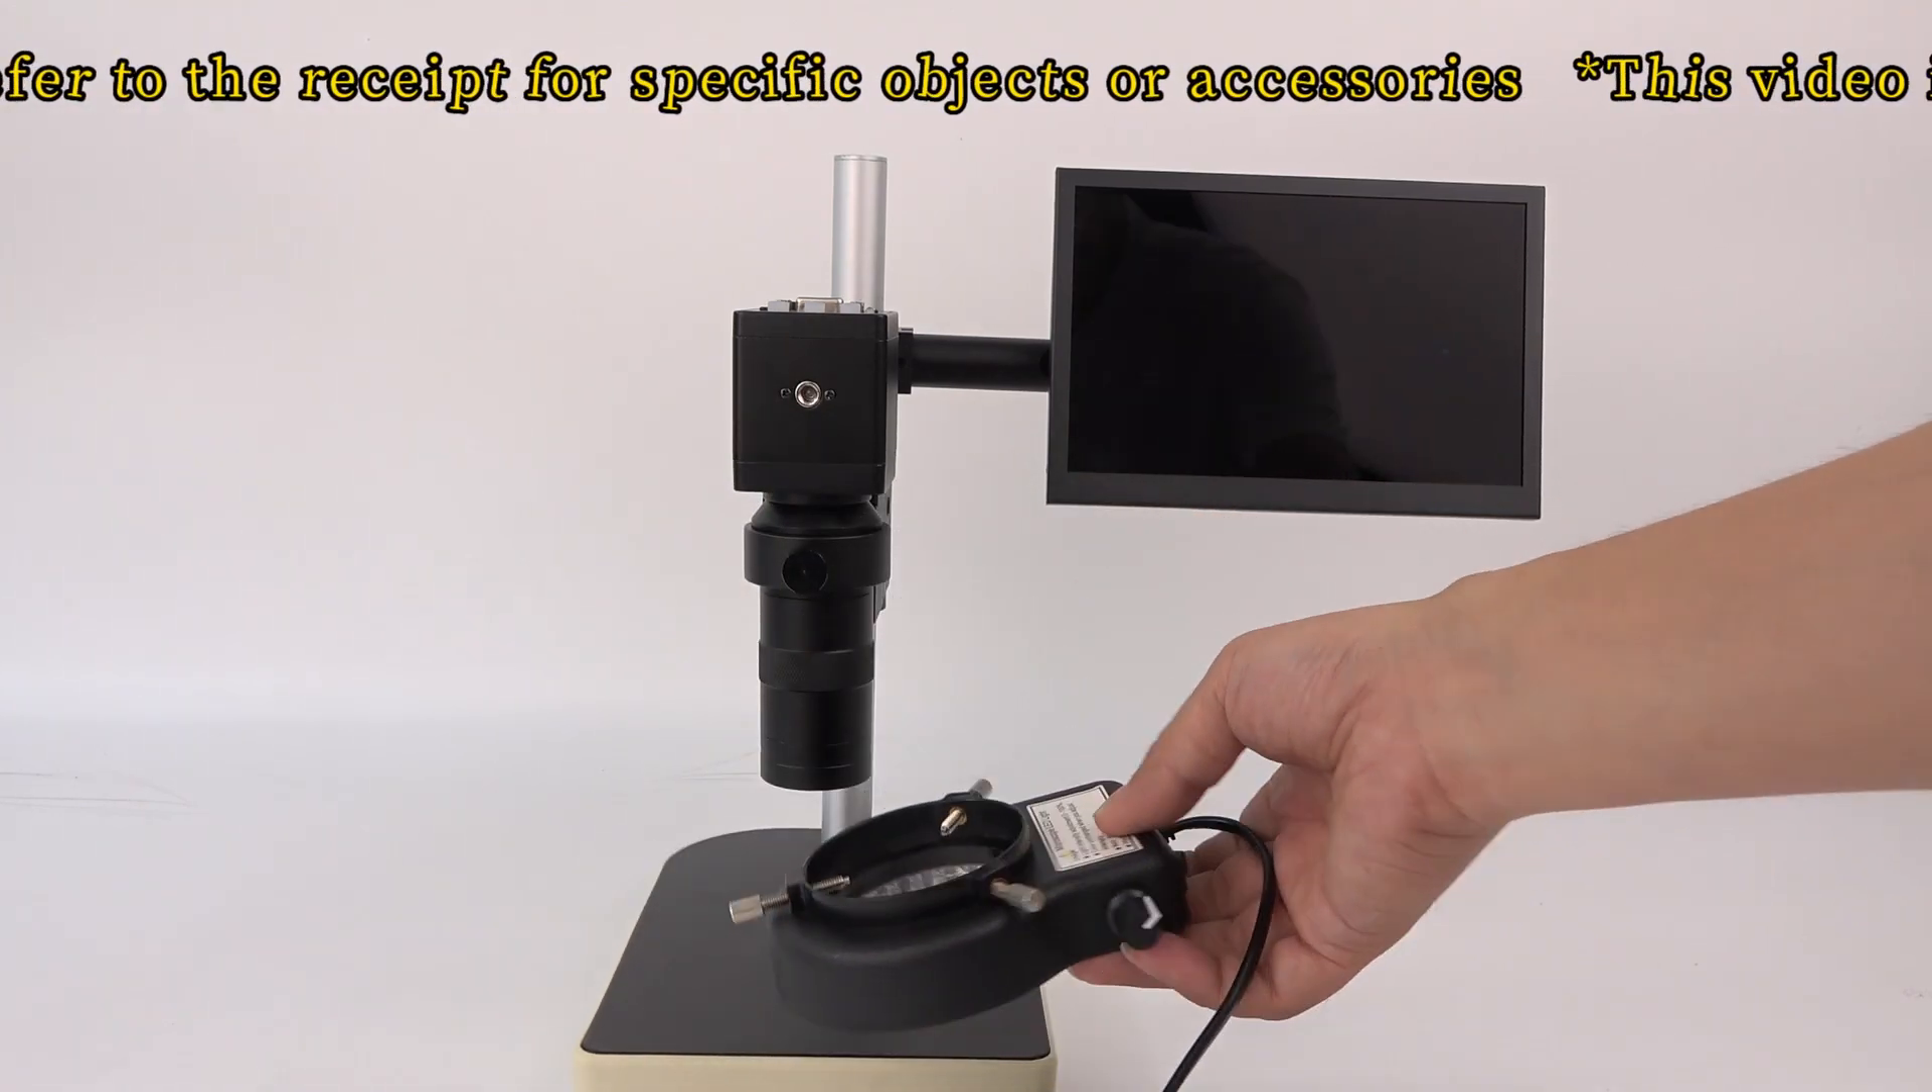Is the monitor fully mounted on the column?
Yes.